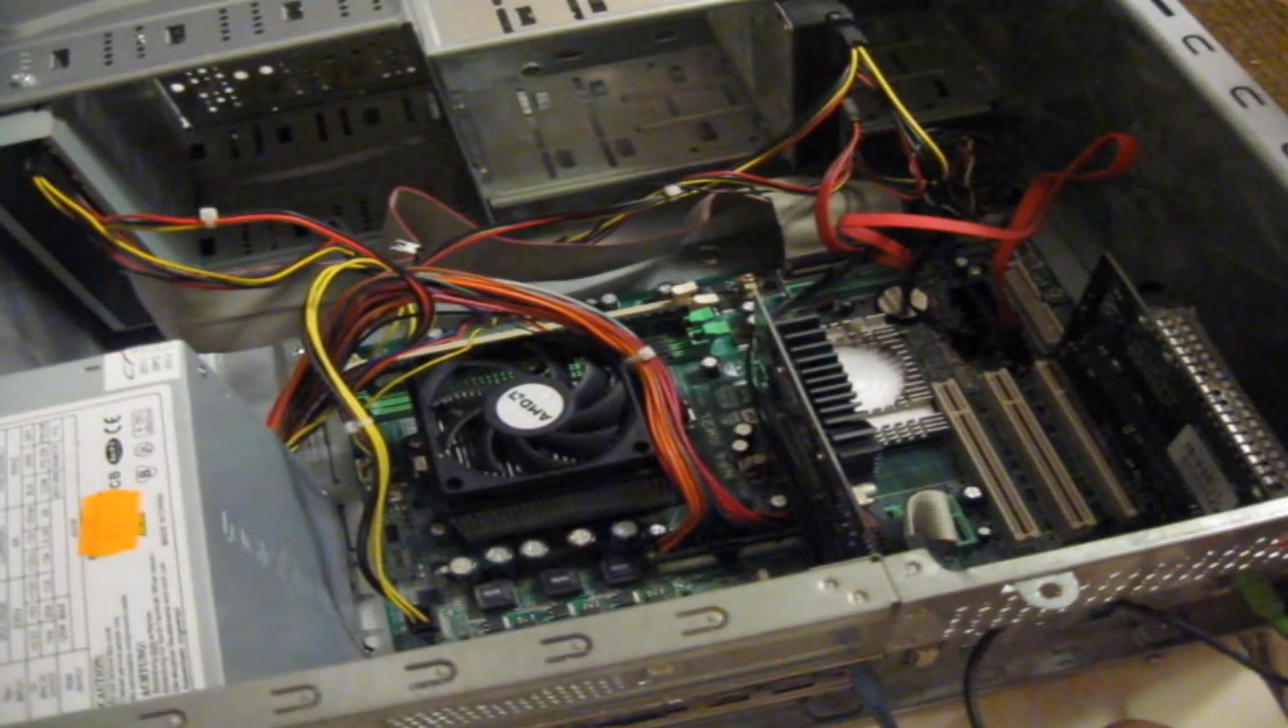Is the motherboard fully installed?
Yes.